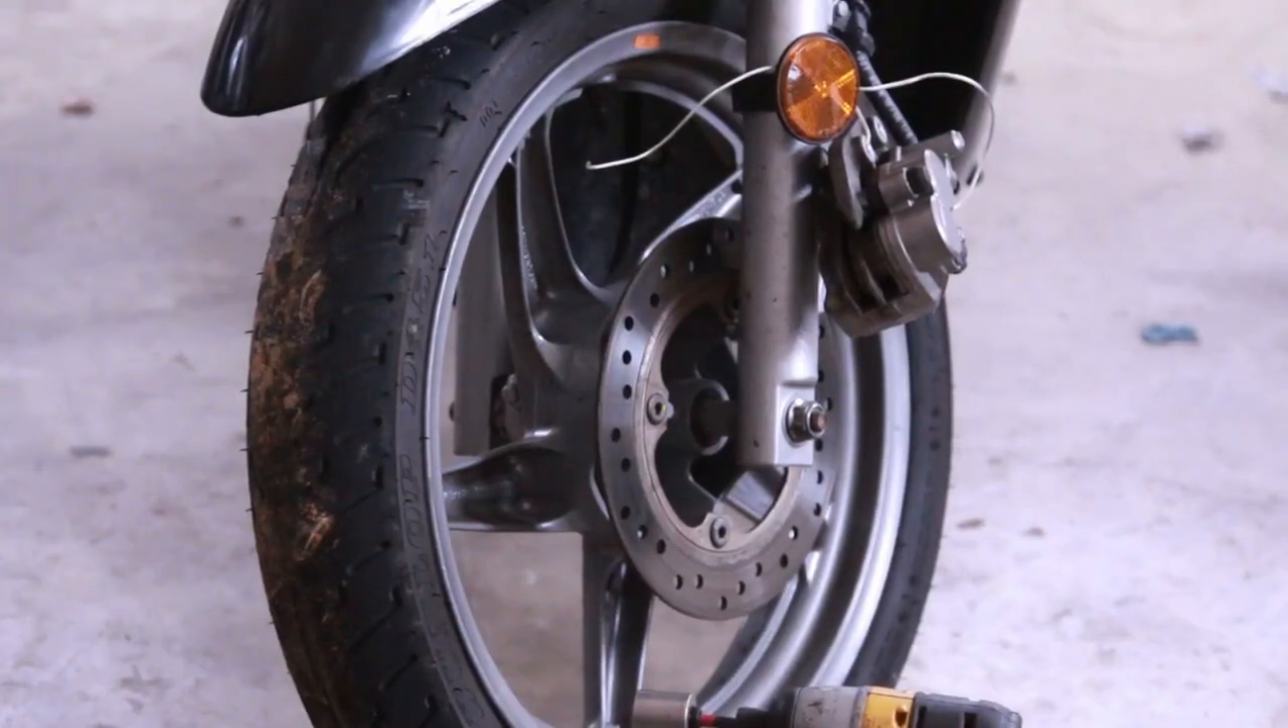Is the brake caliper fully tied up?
Yes.